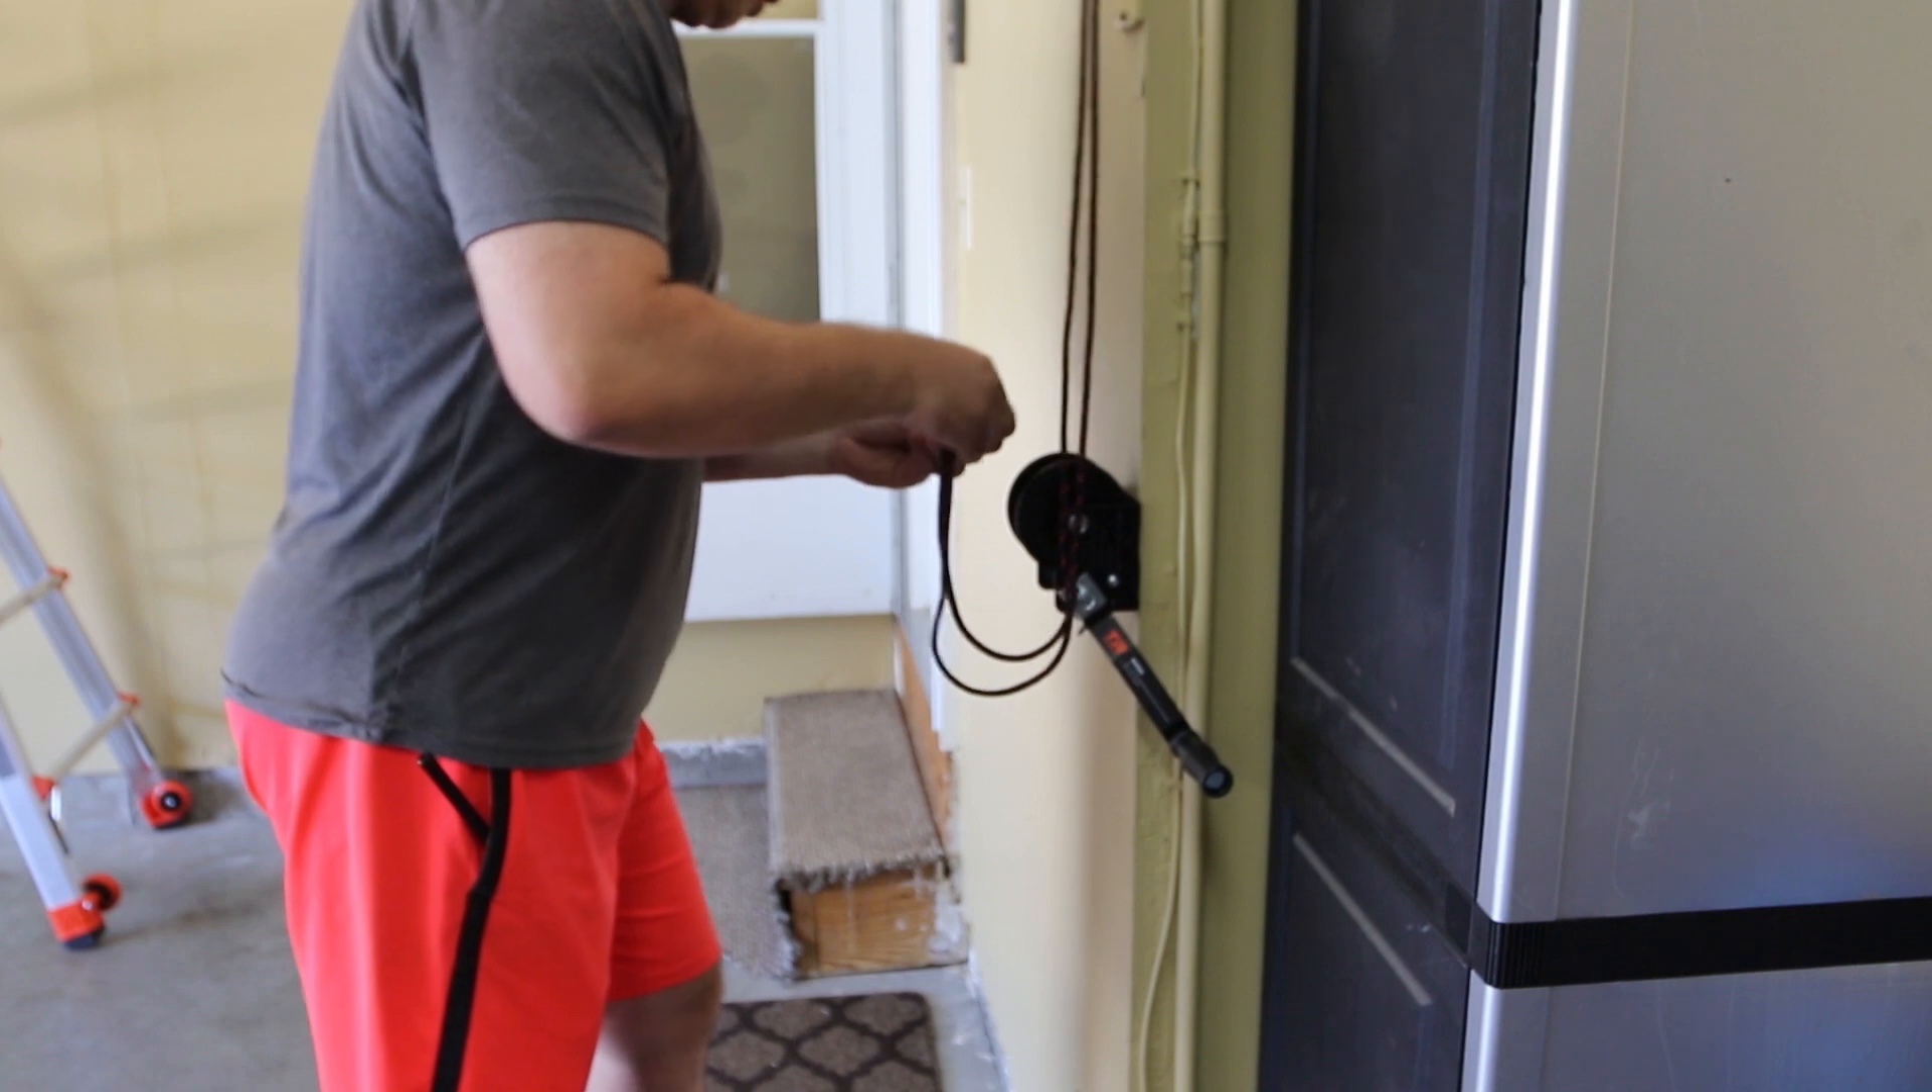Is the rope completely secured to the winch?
No.